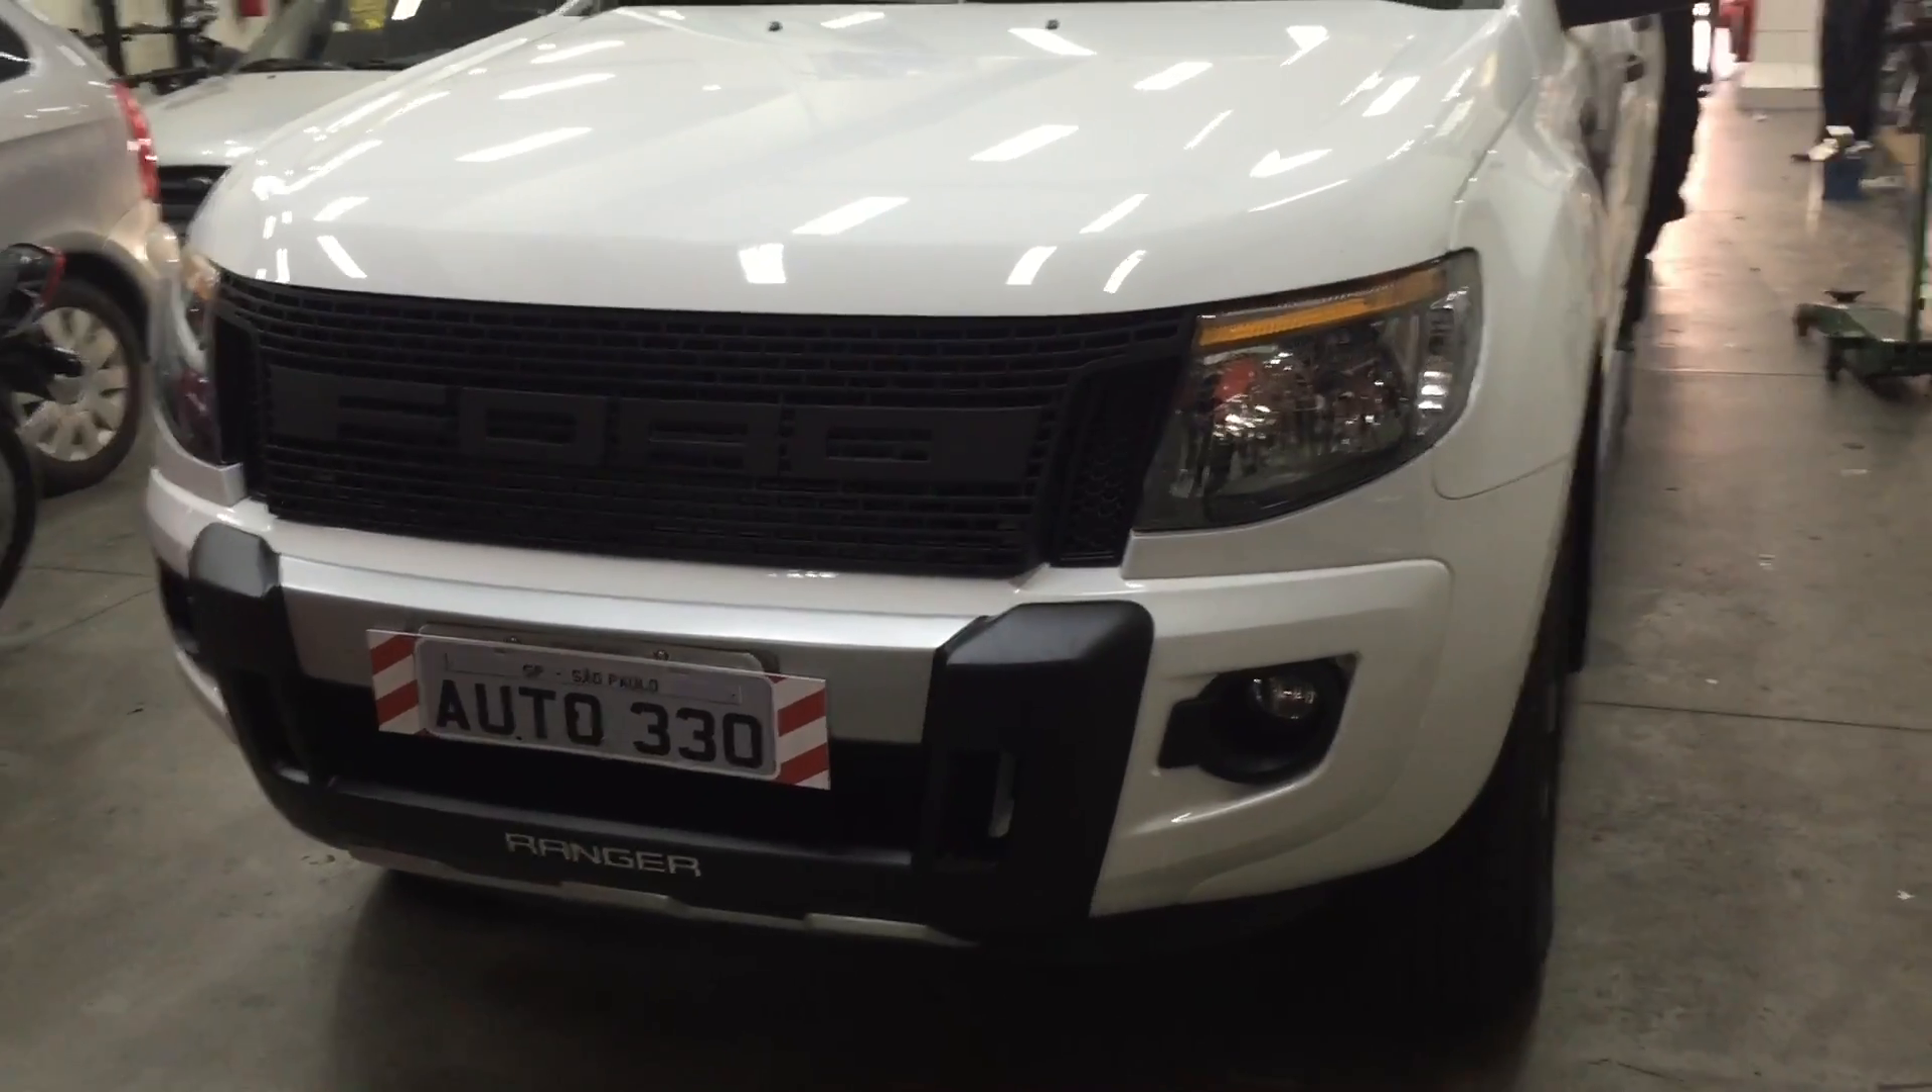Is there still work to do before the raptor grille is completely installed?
No.